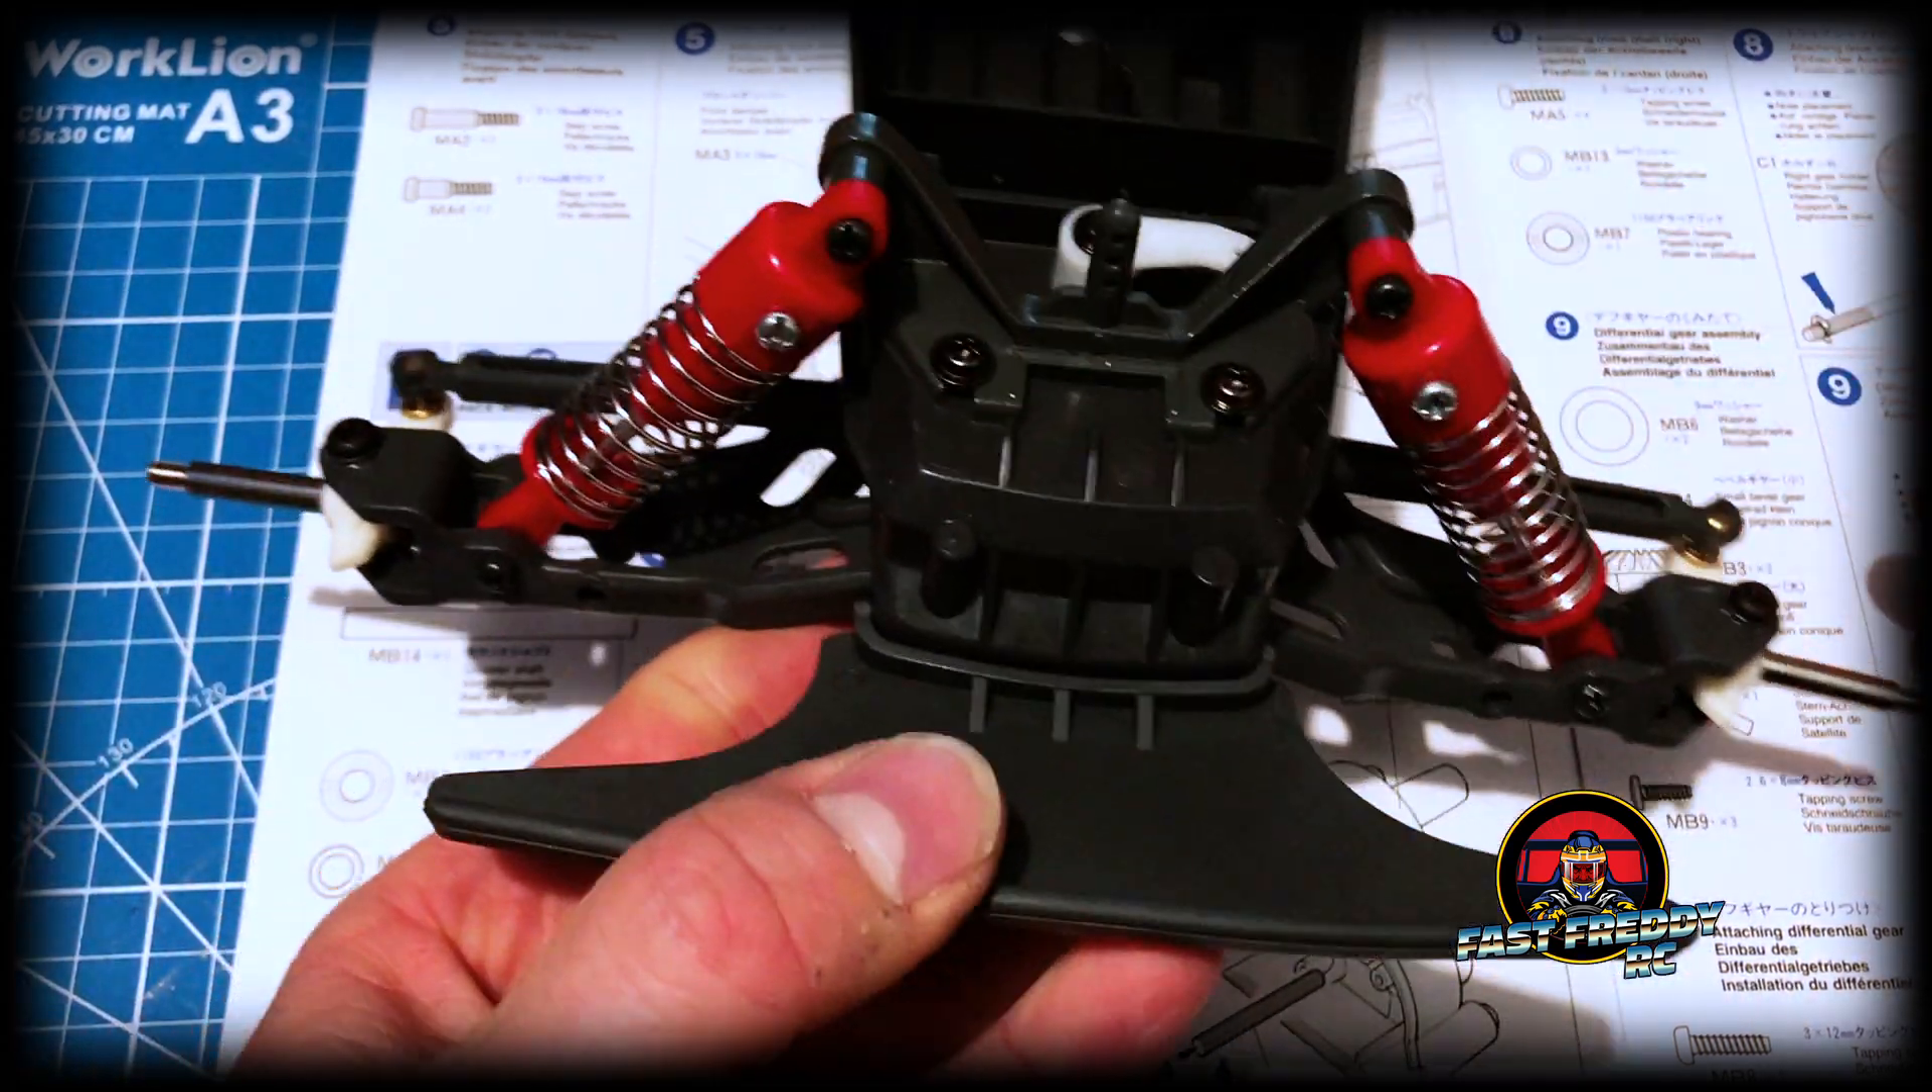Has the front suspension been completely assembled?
Yes.